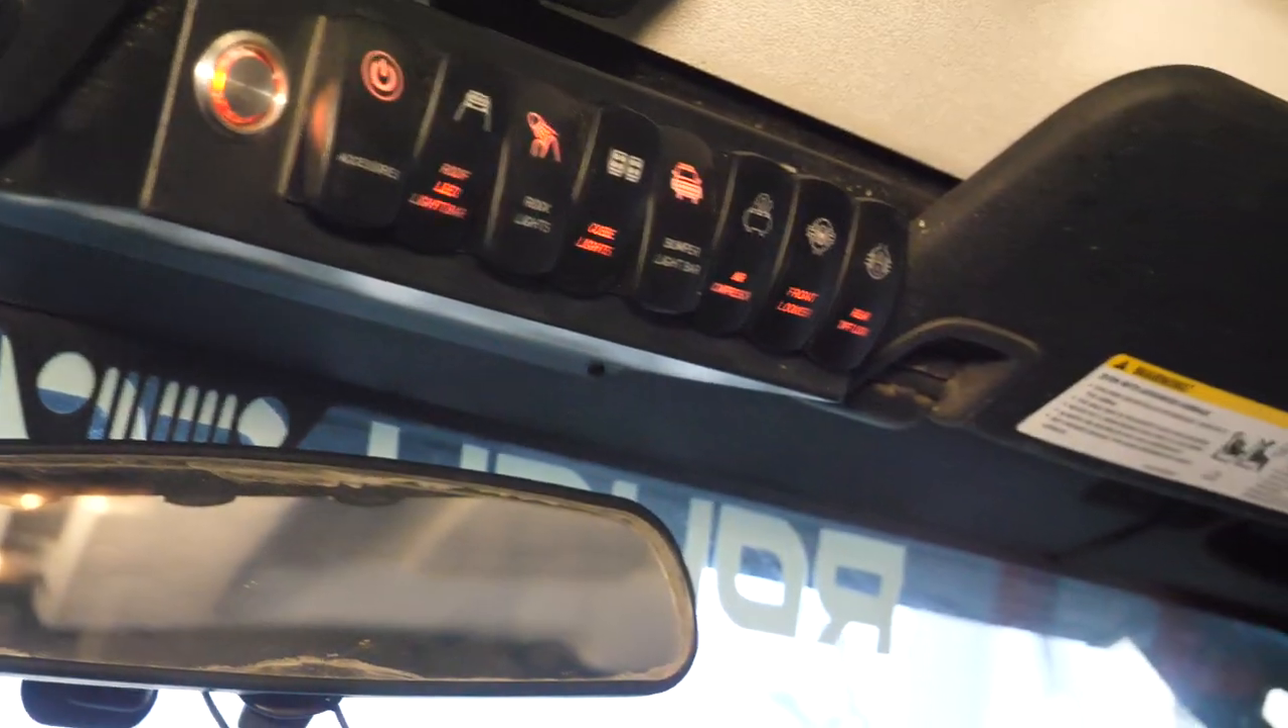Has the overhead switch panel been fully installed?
Yes.